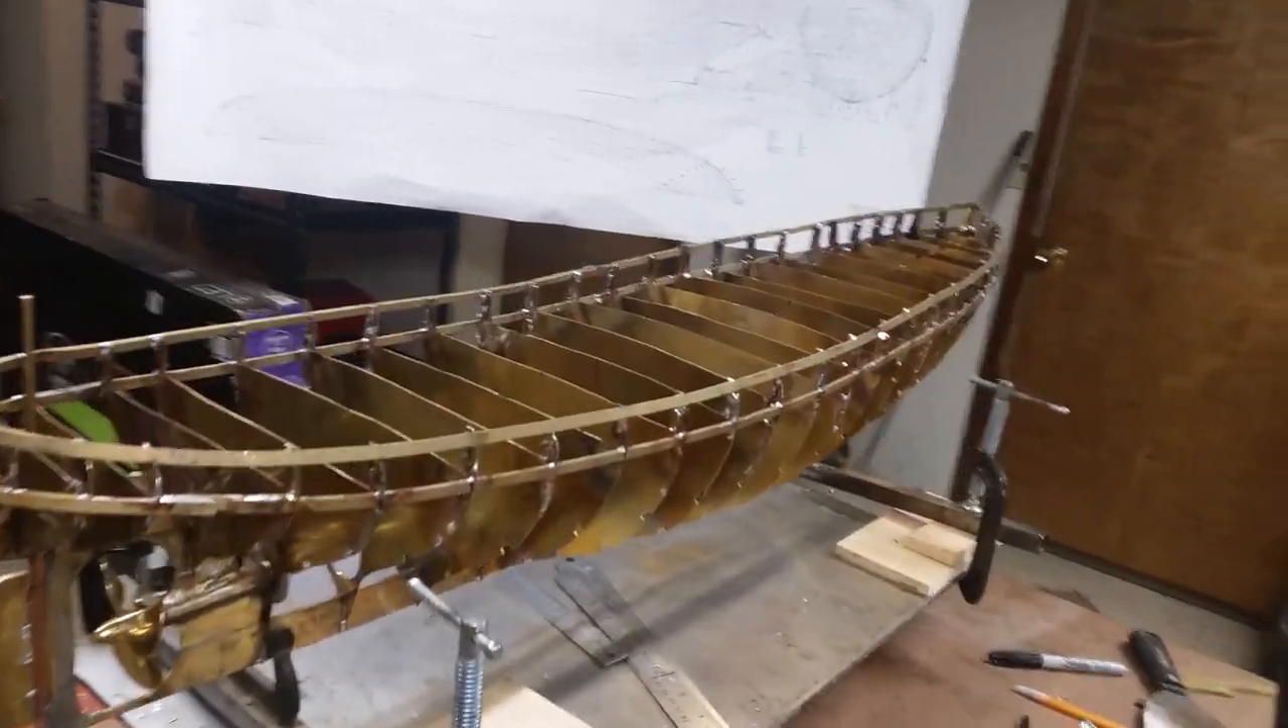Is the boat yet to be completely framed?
No.